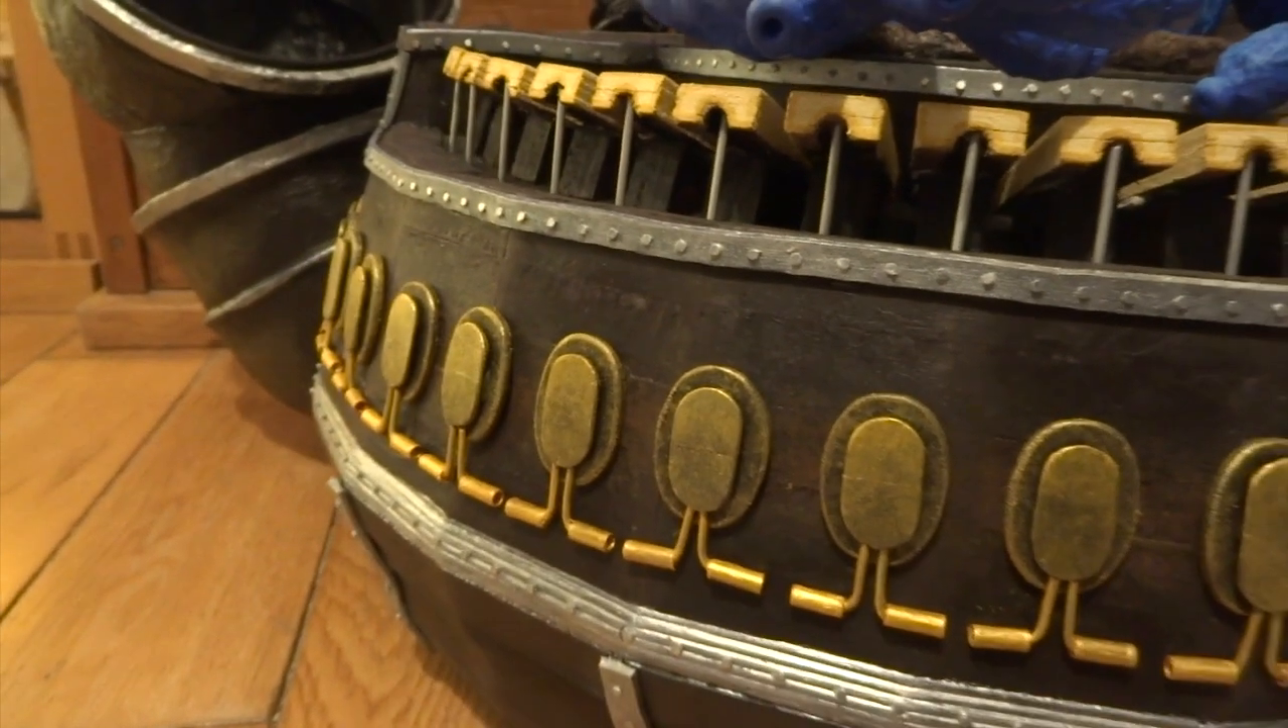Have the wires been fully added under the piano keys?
Yes.